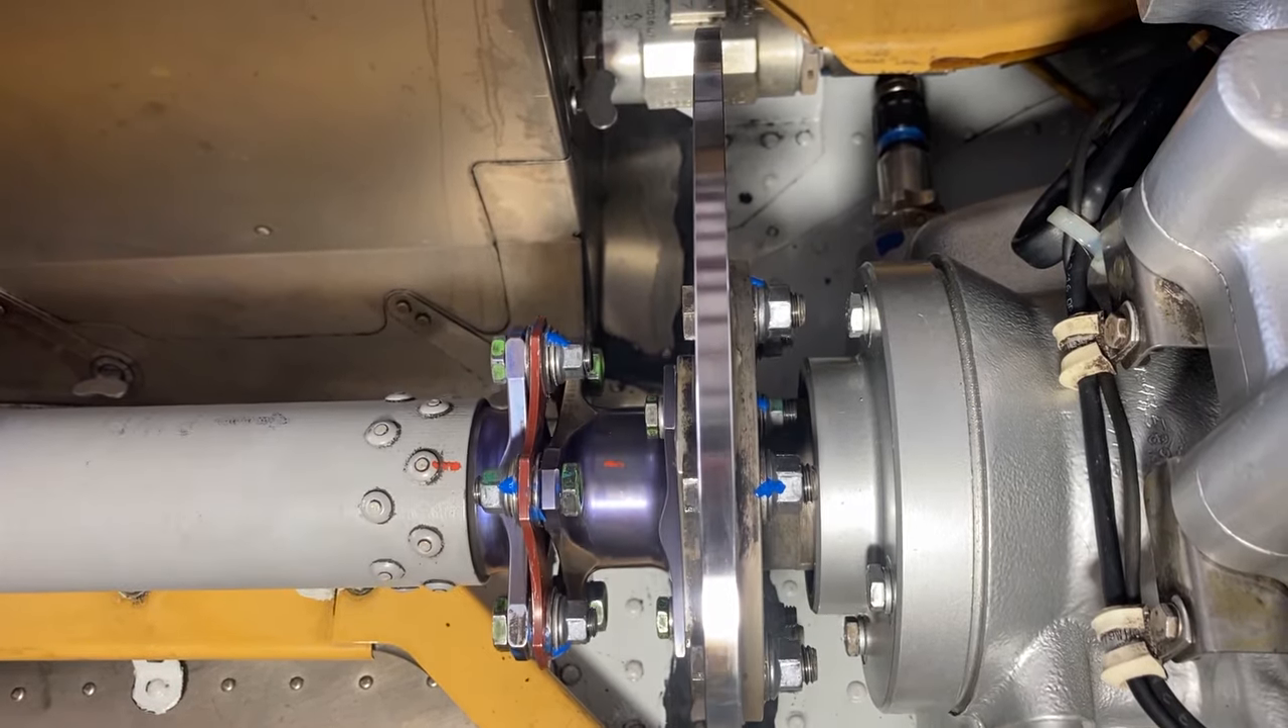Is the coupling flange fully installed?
Yes.